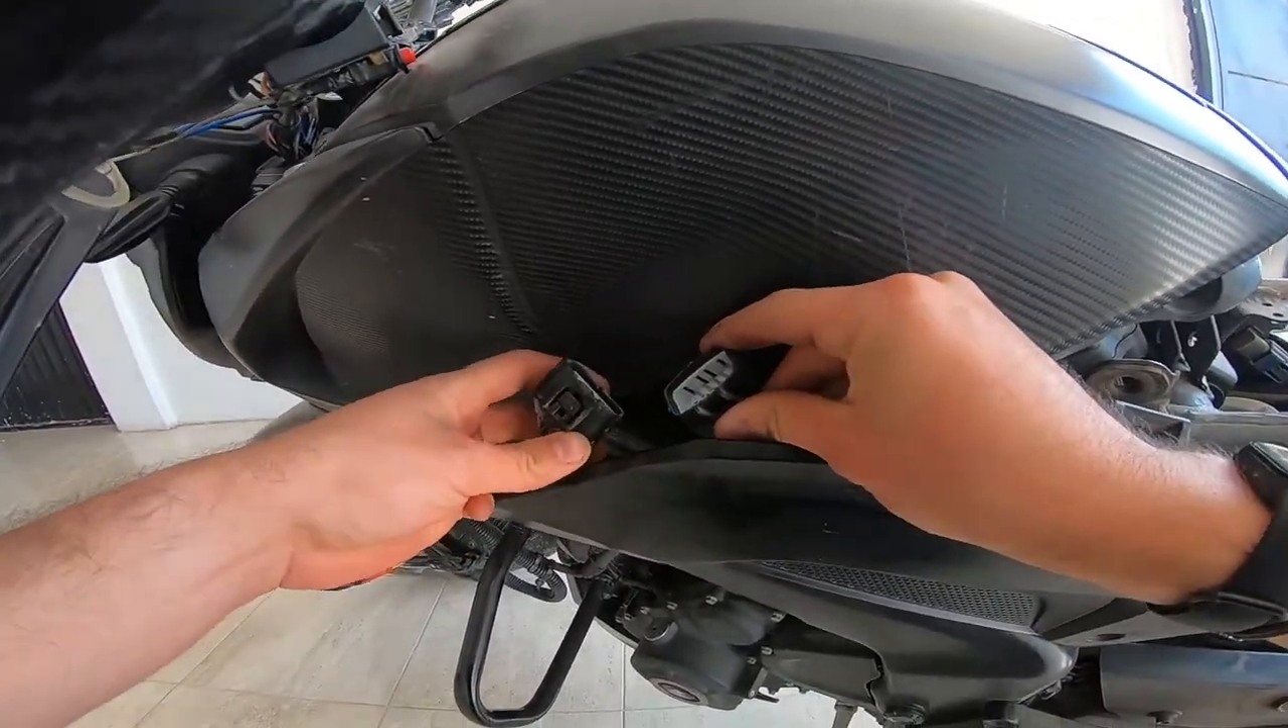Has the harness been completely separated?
Yes.